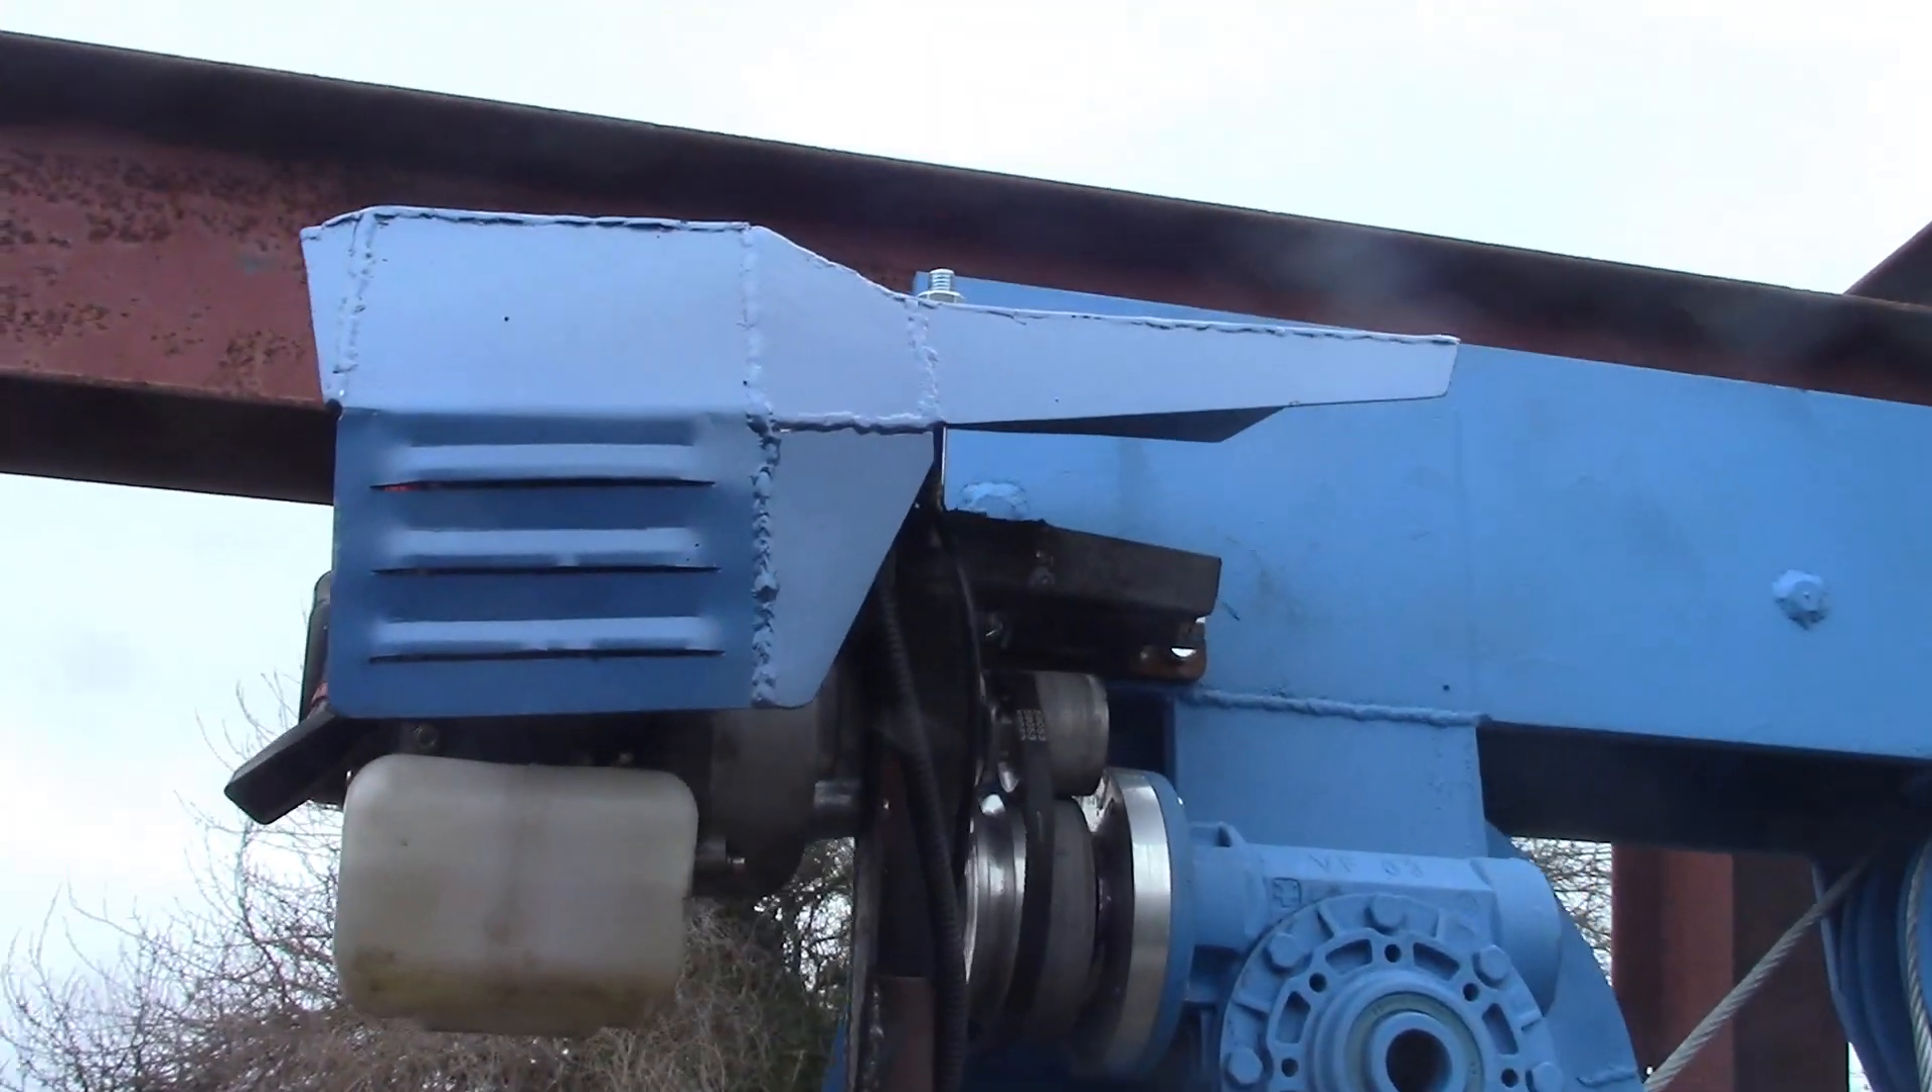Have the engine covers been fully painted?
Yes.